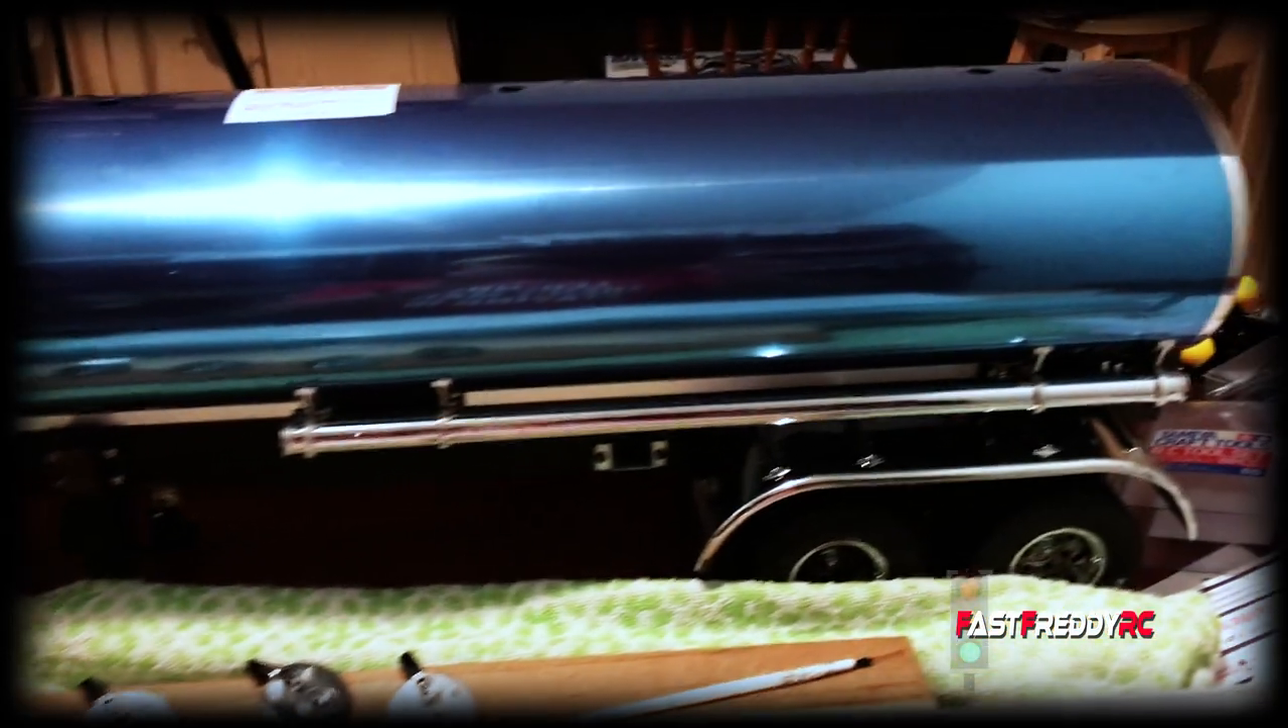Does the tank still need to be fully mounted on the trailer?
No.